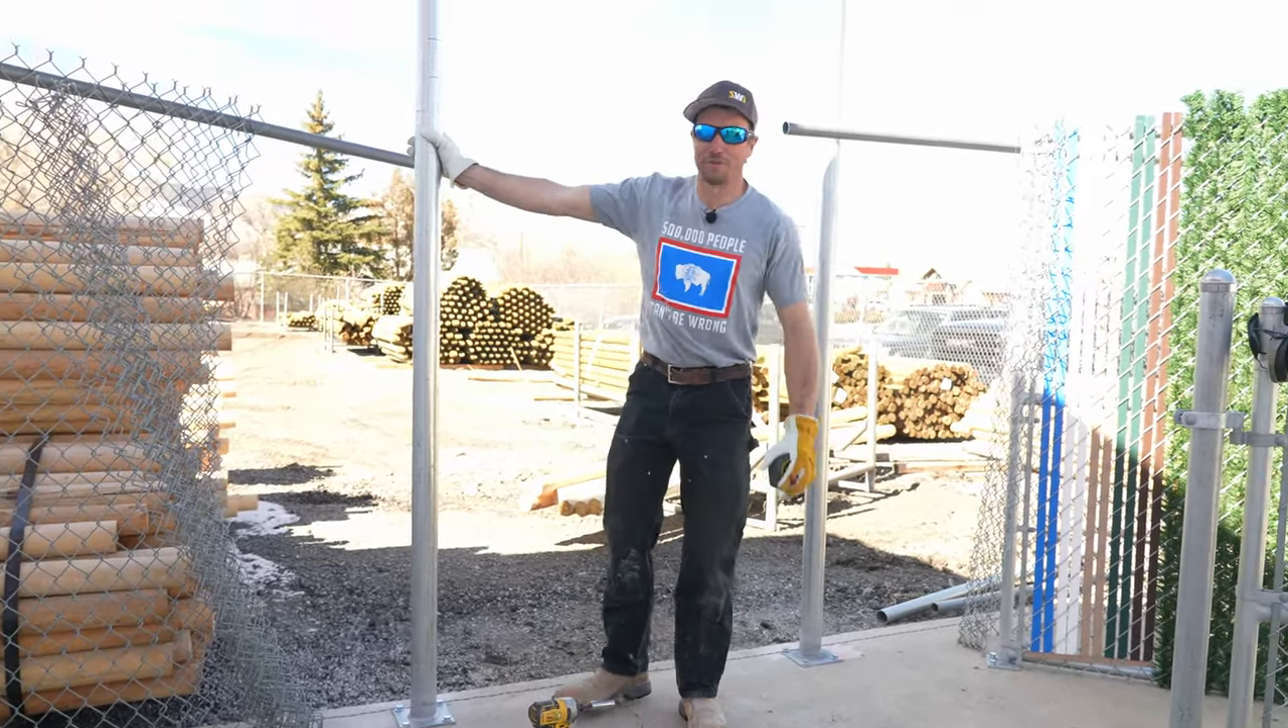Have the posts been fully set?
Yes.